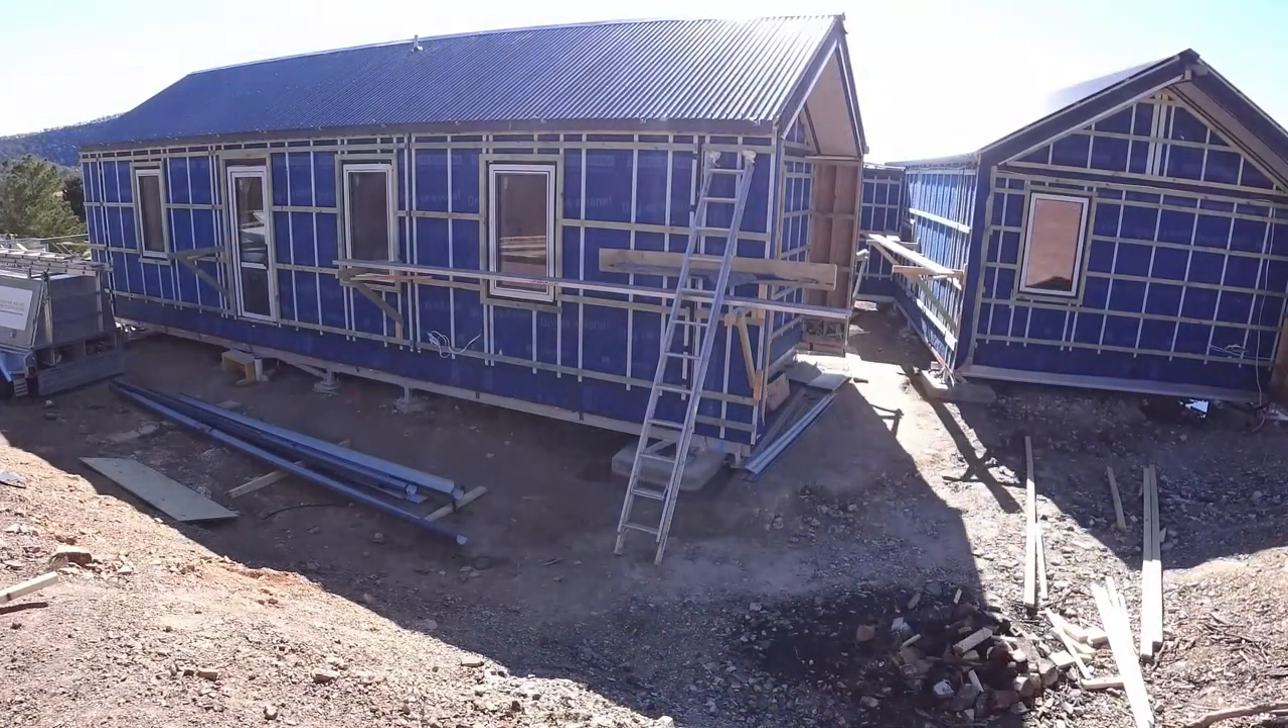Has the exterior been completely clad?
No.